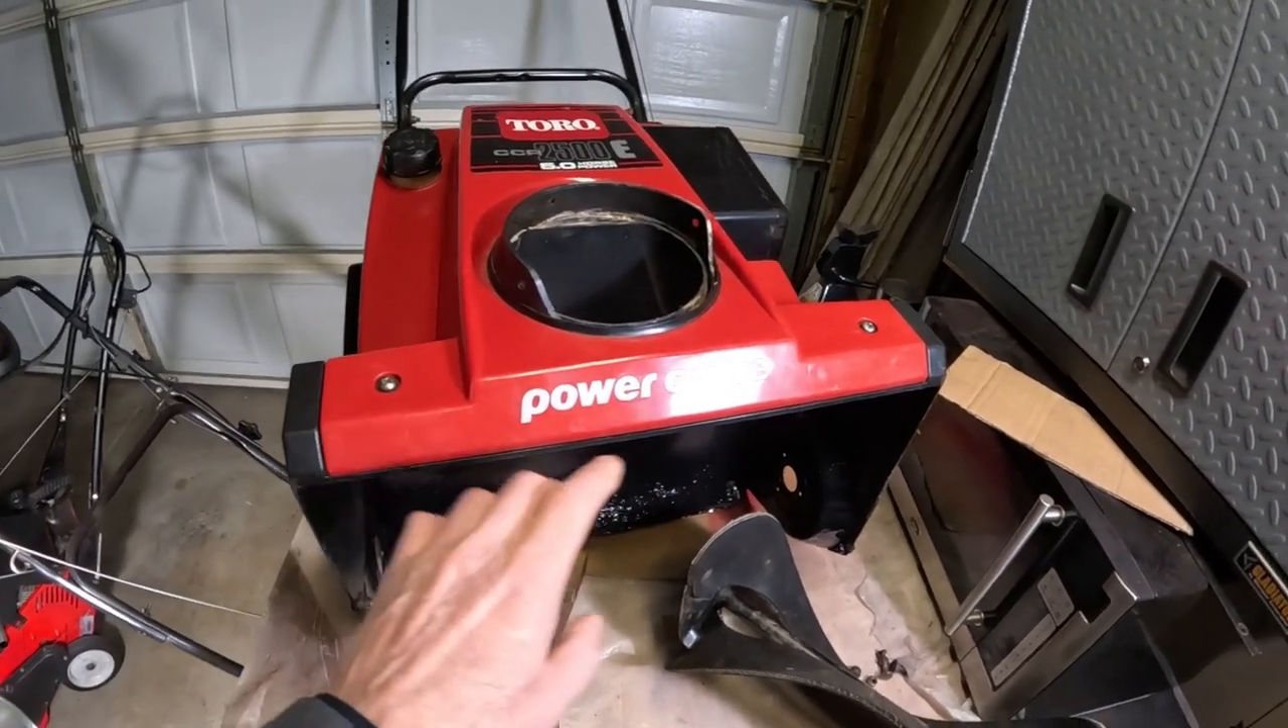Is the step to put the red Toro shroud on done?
Yes.